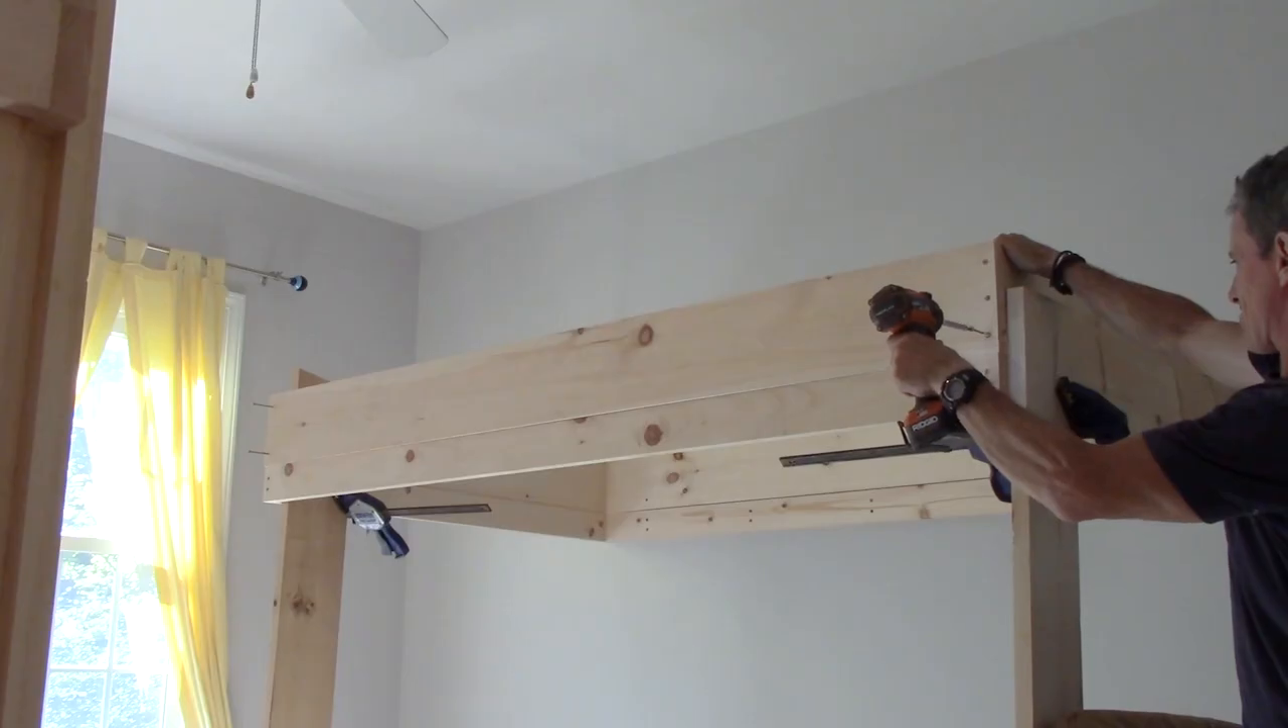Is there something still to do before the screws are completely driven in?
Yes.